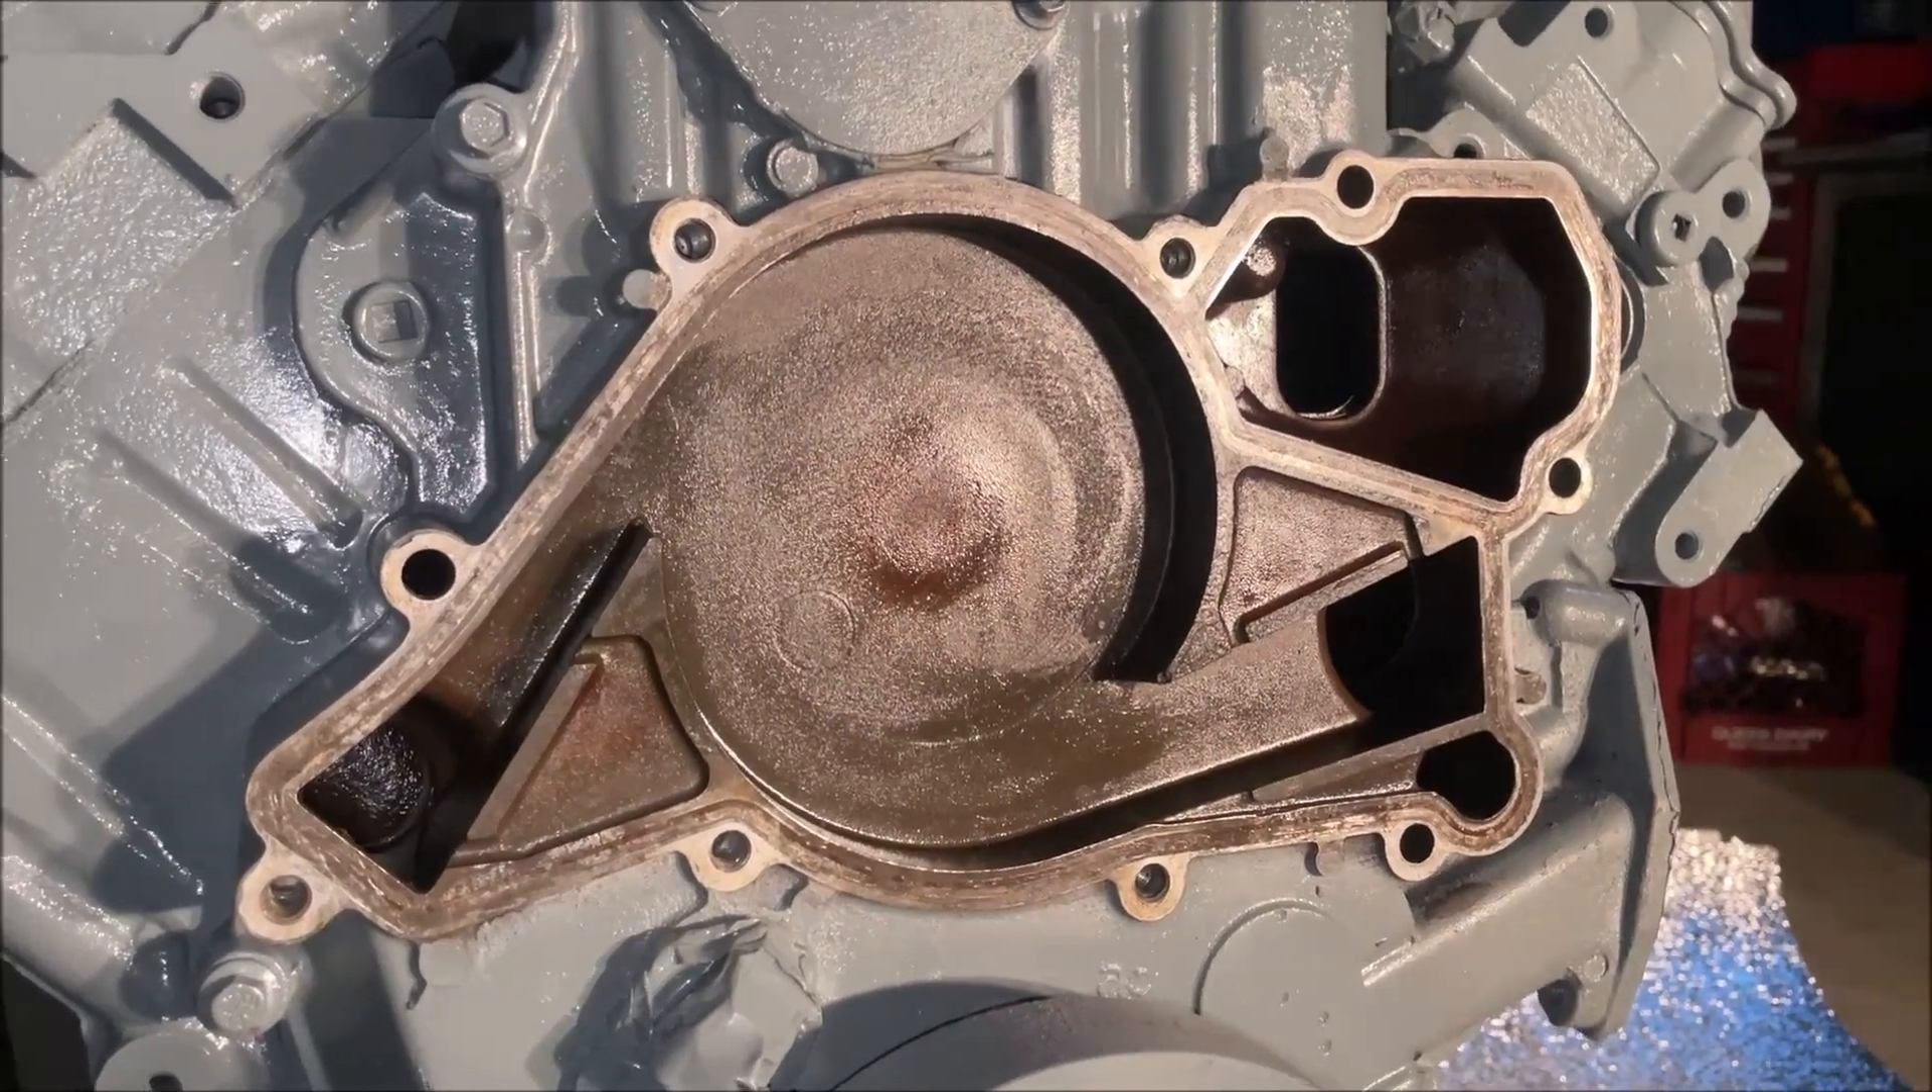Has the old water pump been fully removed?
Yes.